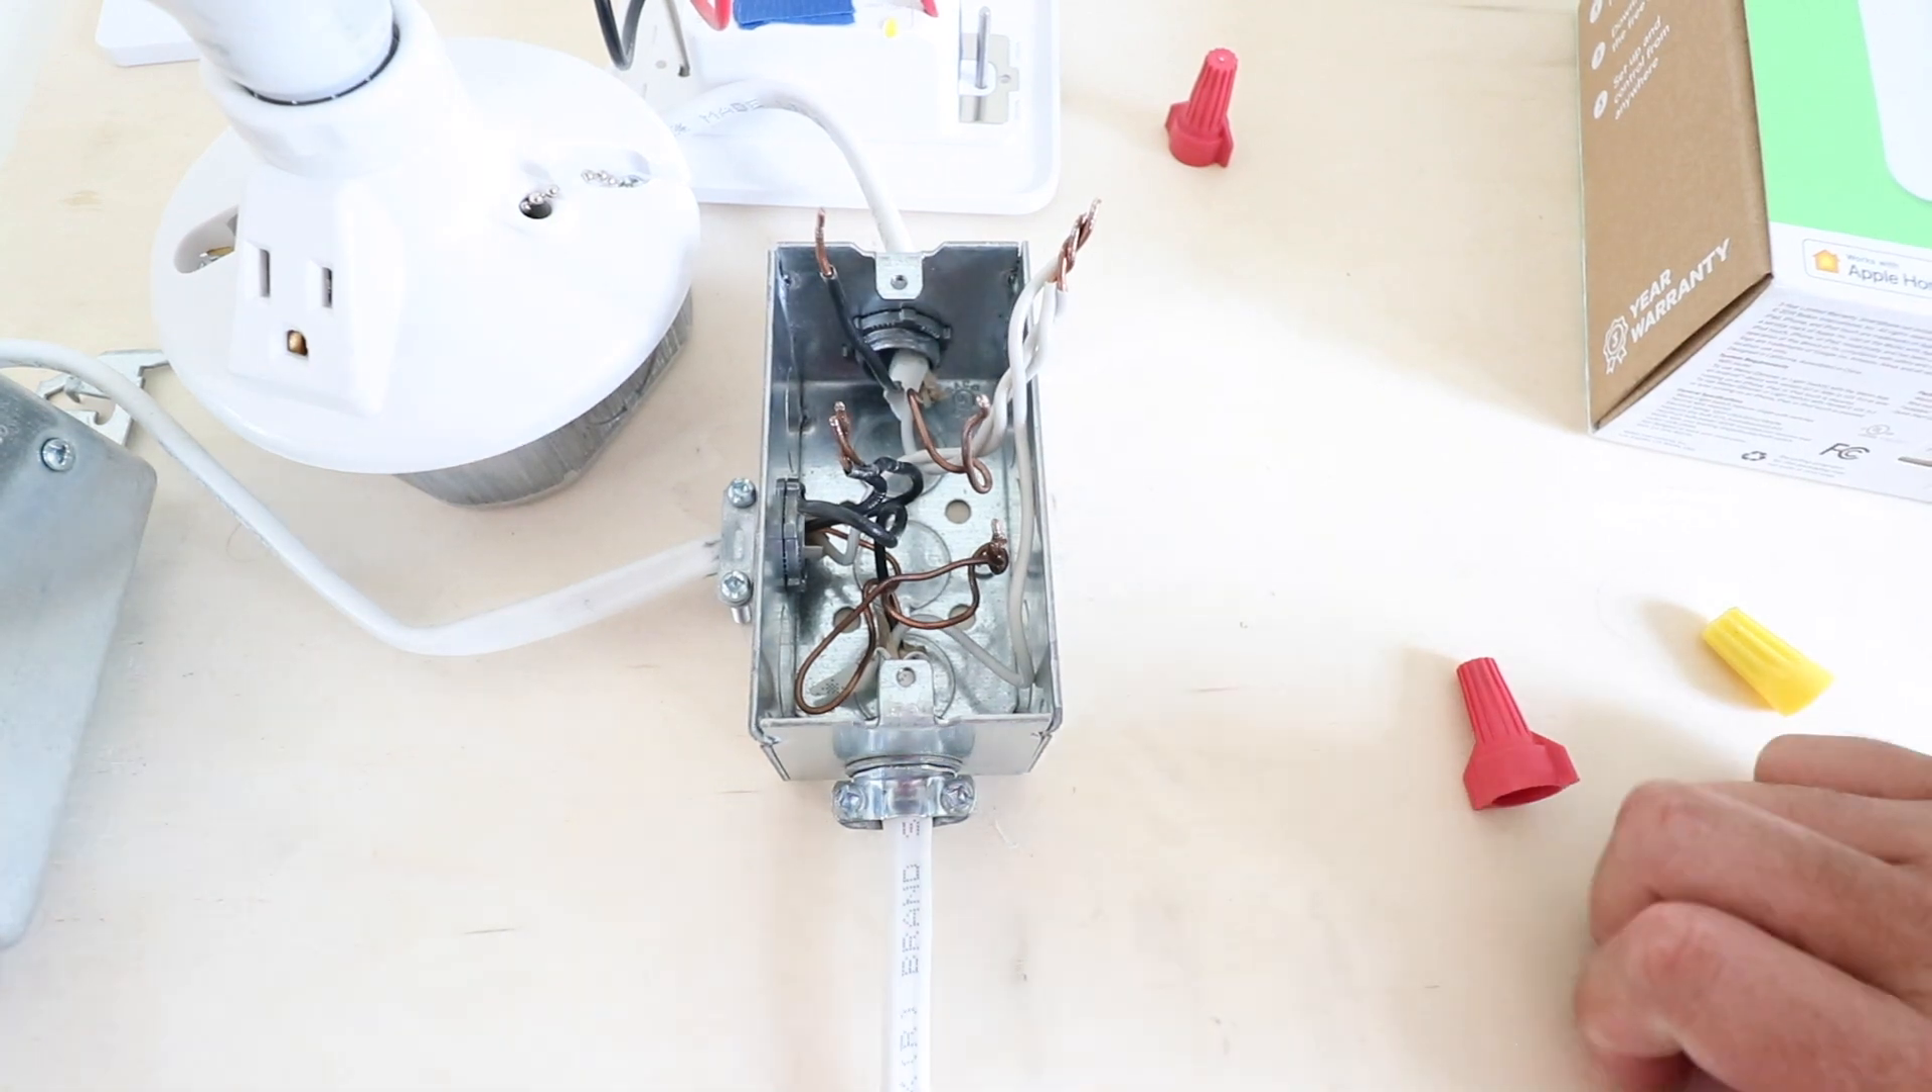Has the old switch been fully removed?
Yes.